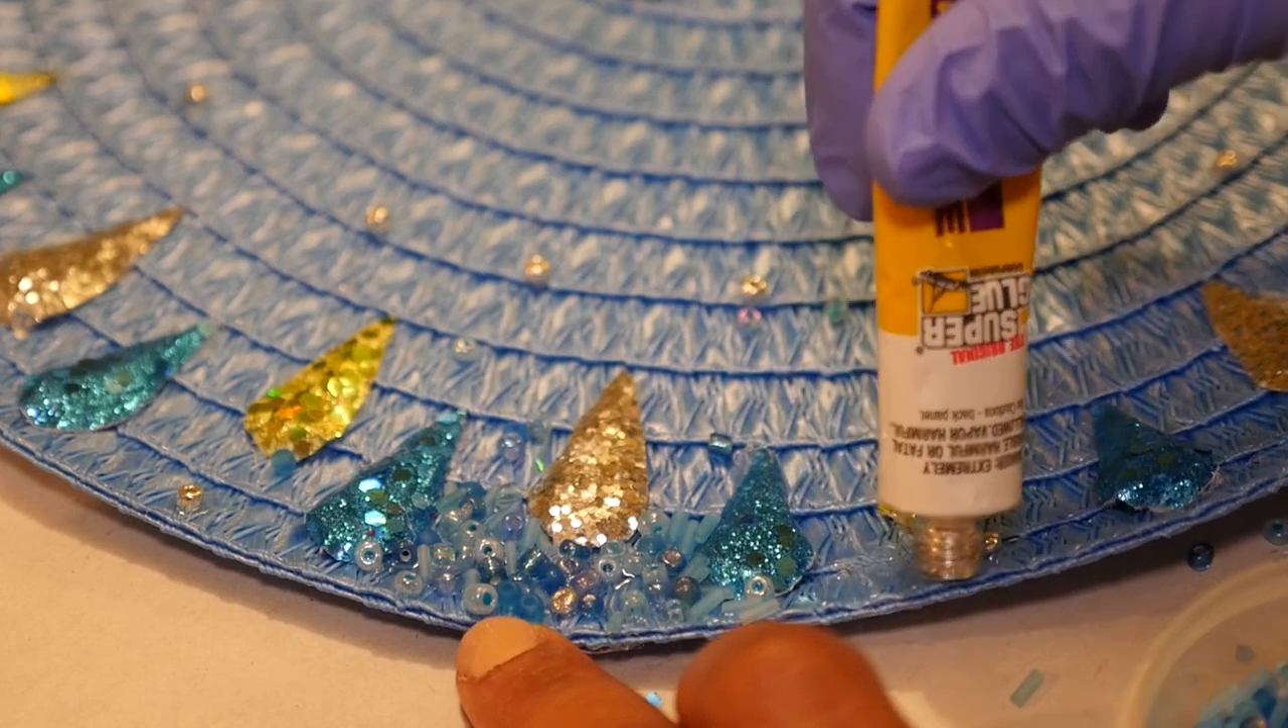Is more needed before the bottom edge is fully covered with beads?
Yes.